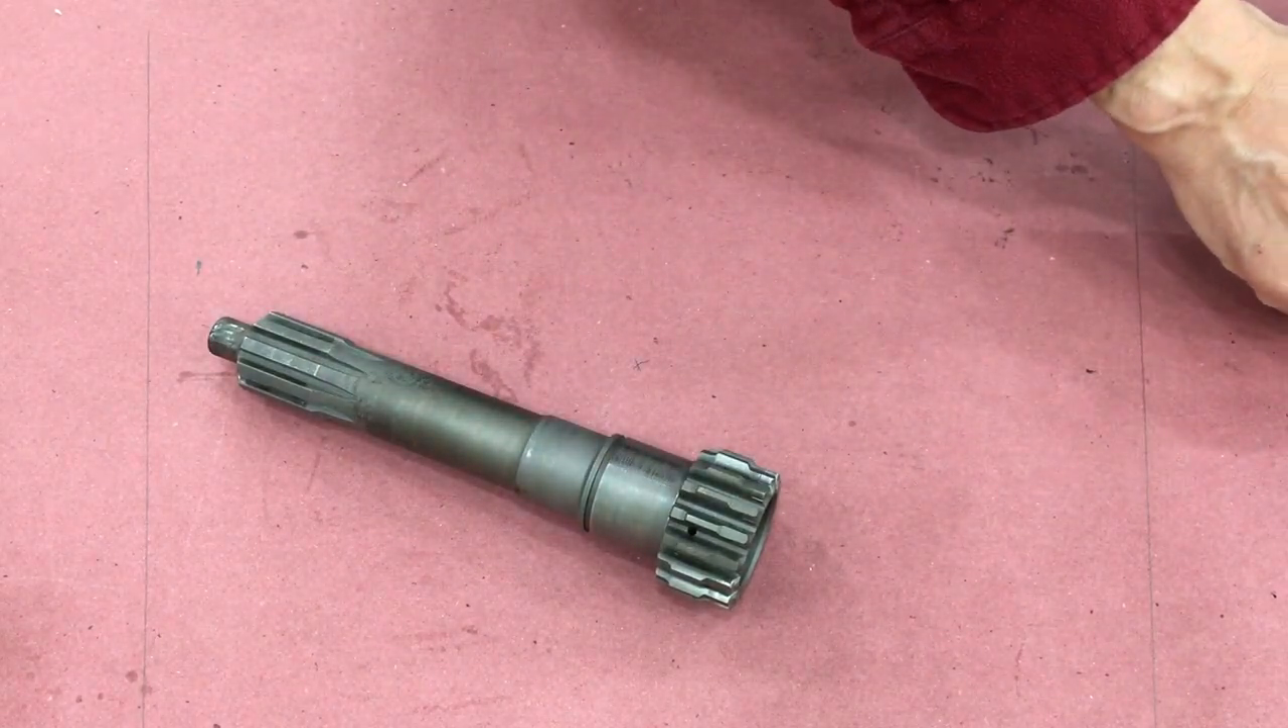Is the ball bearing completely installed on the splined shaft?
No.